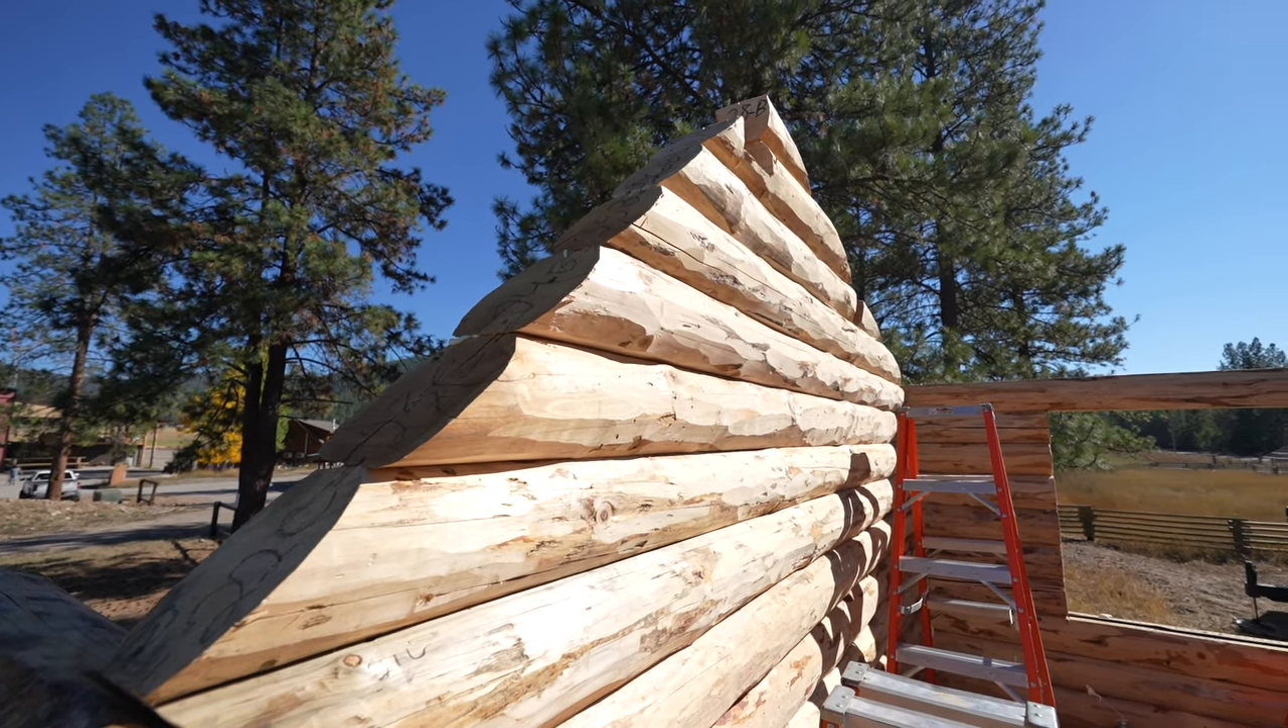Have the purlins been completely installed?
No.